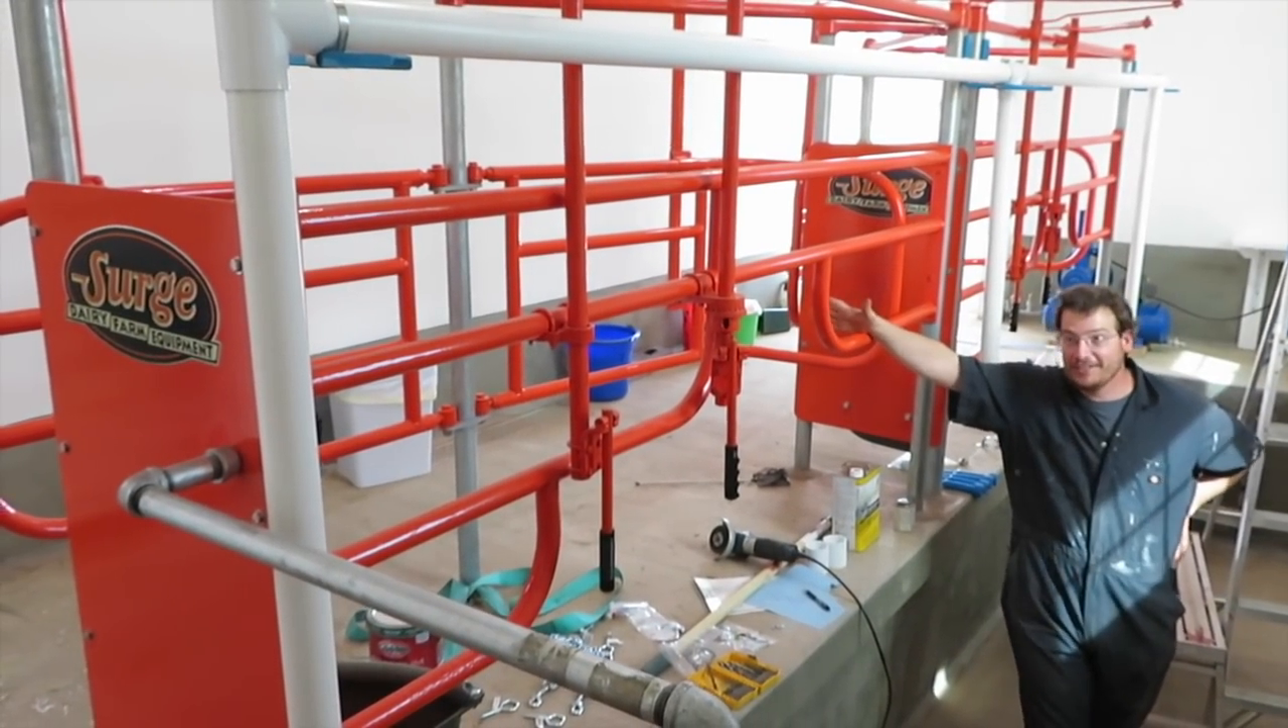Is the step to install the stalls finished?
Yes.